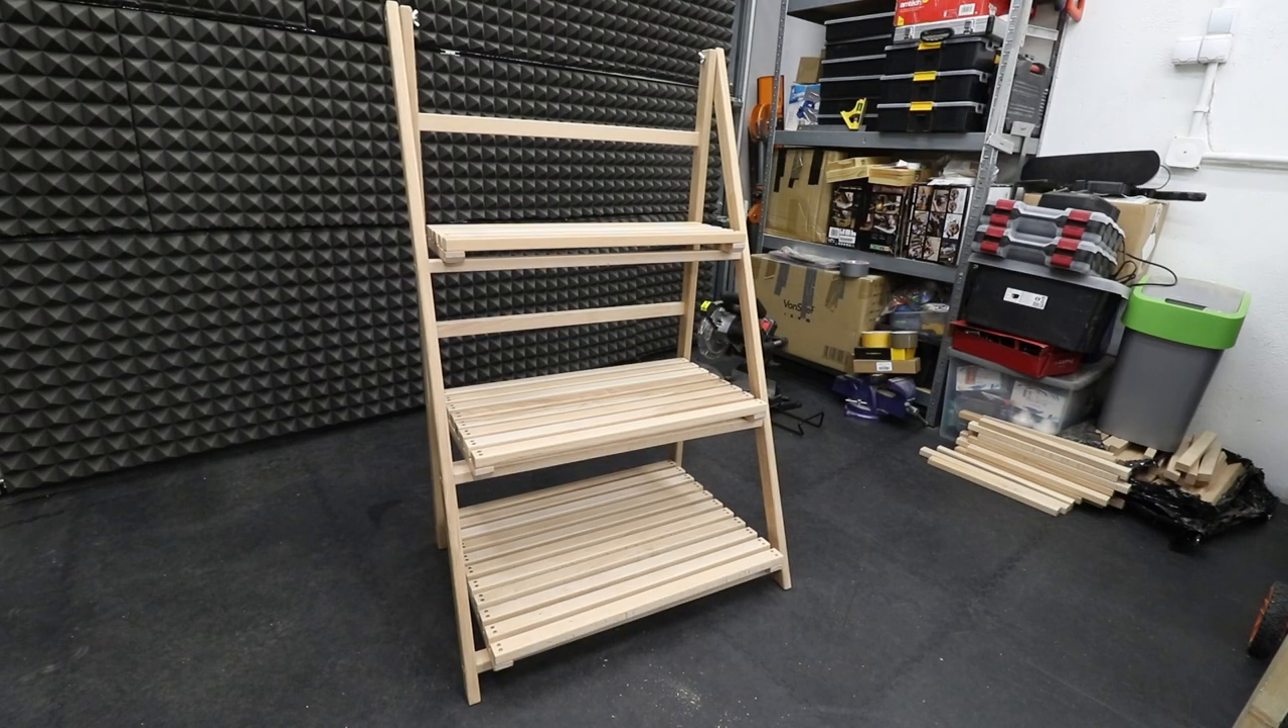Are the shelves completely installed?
Yes.